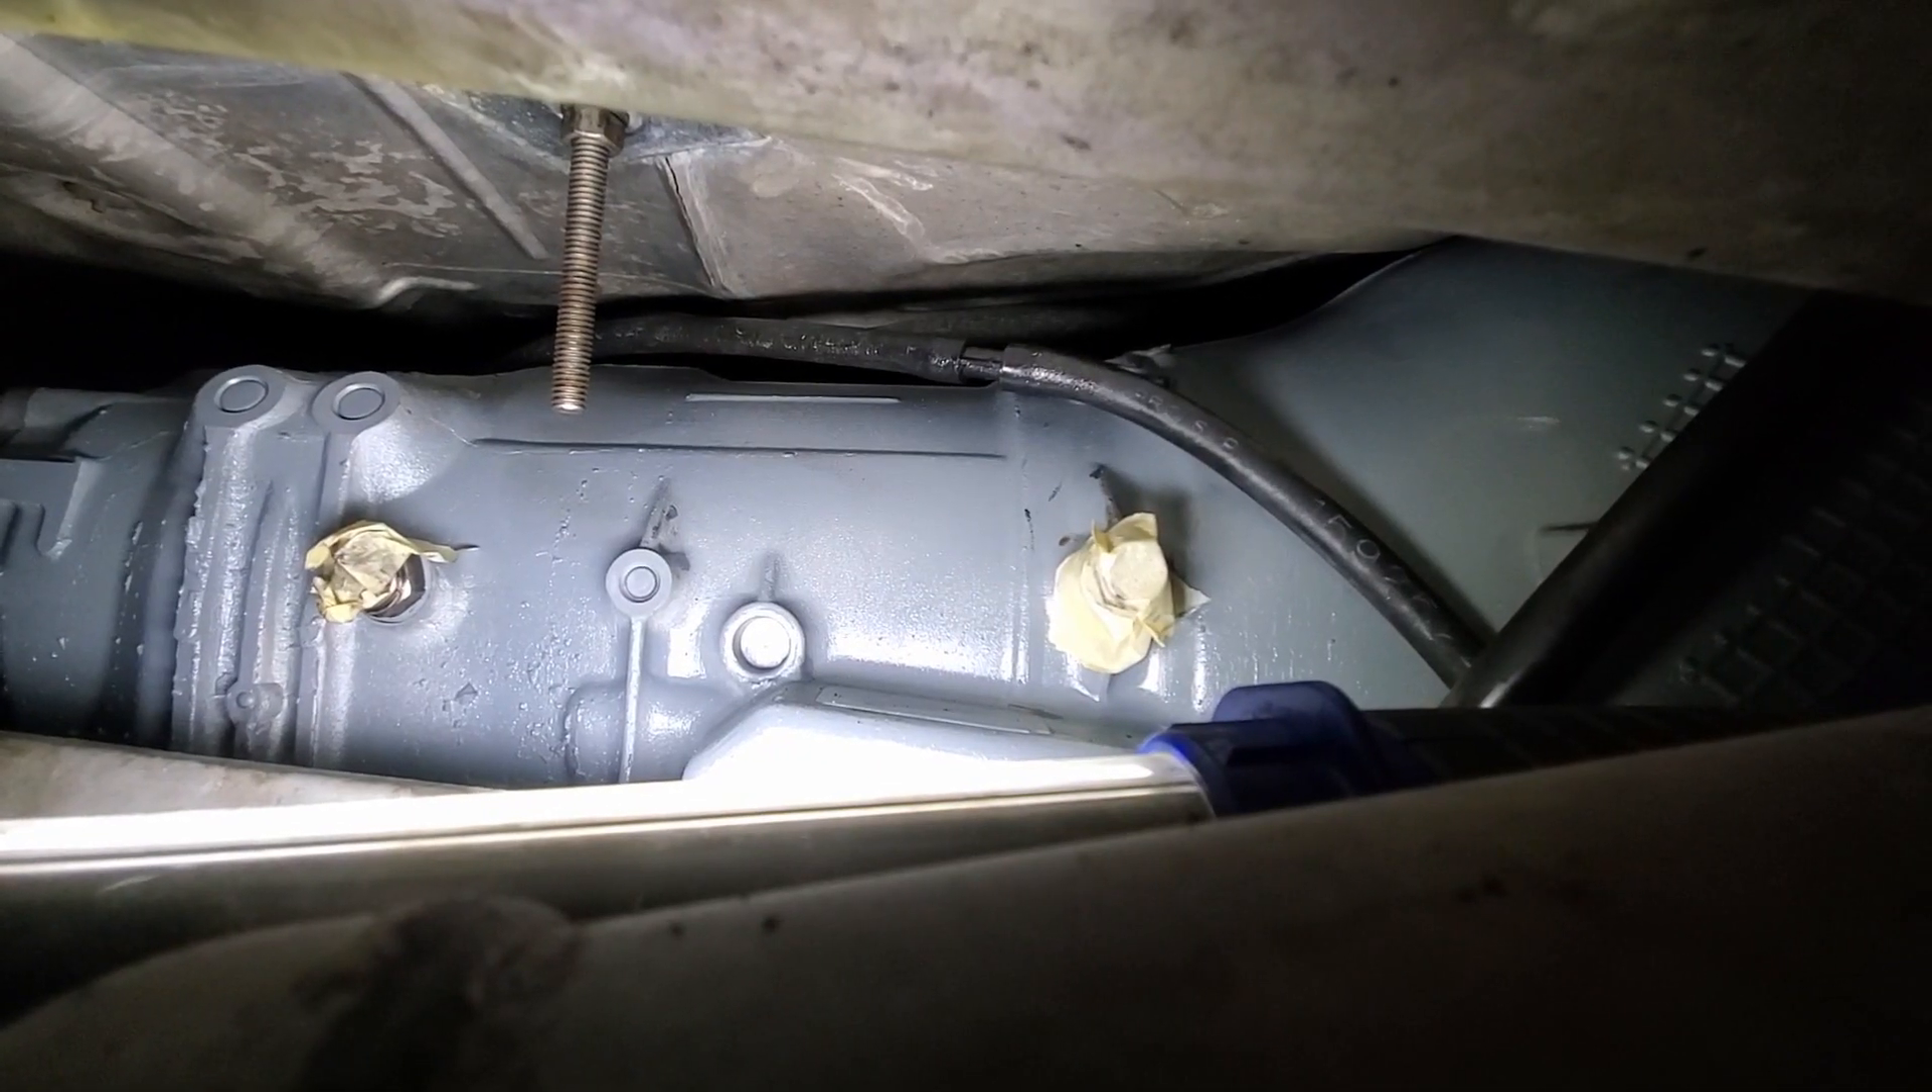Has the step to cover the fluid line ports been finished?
Yes.